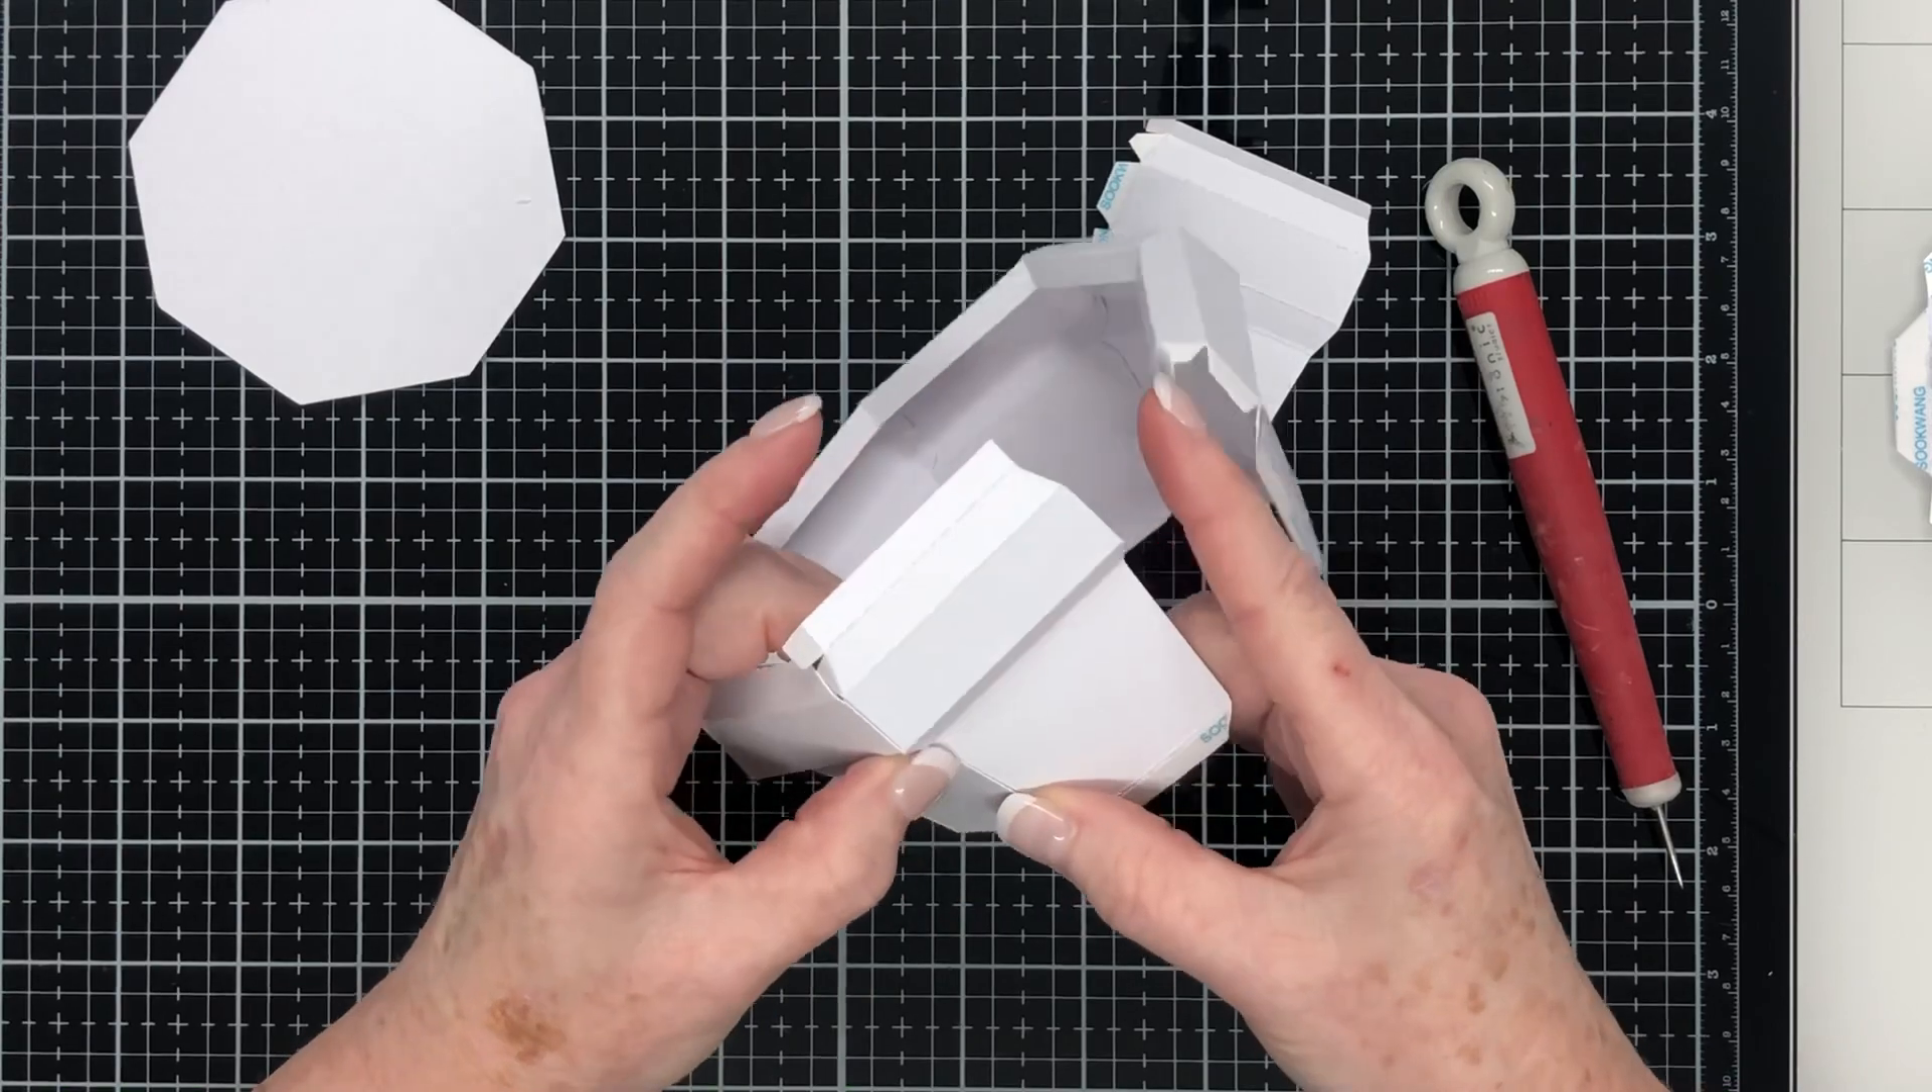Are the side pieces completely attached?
No.